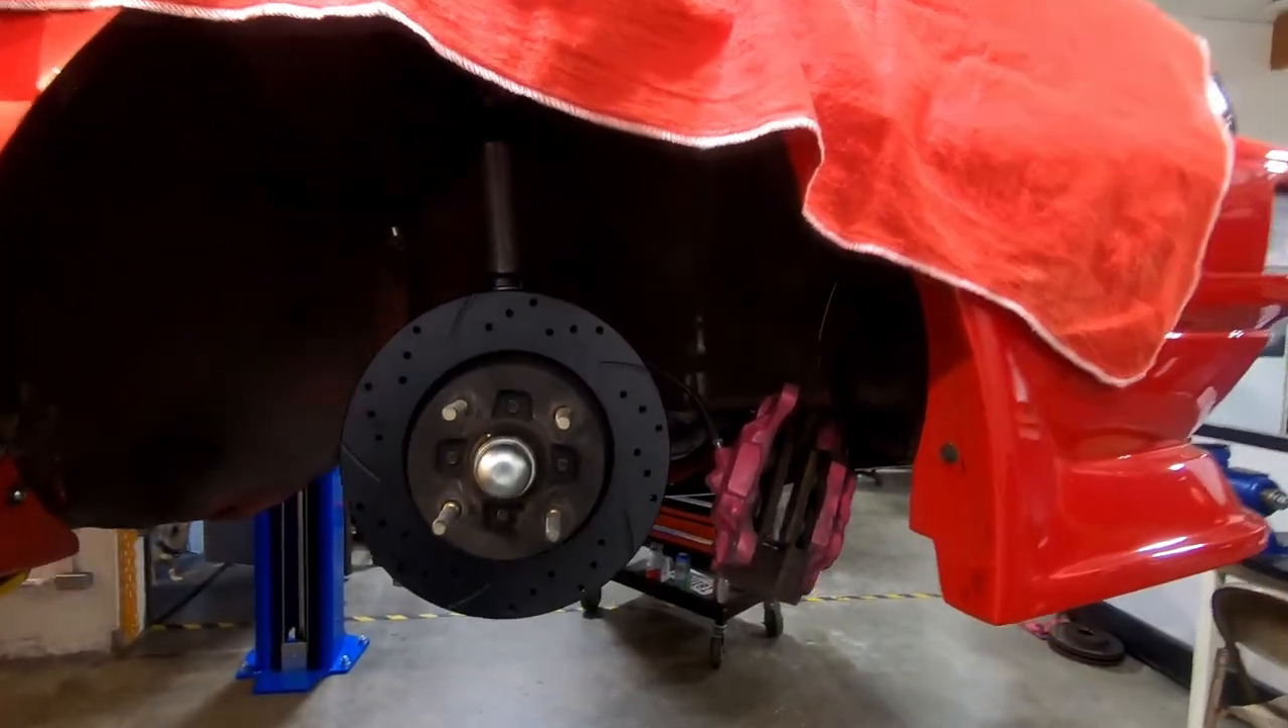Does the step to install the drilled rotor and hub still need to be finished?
No.